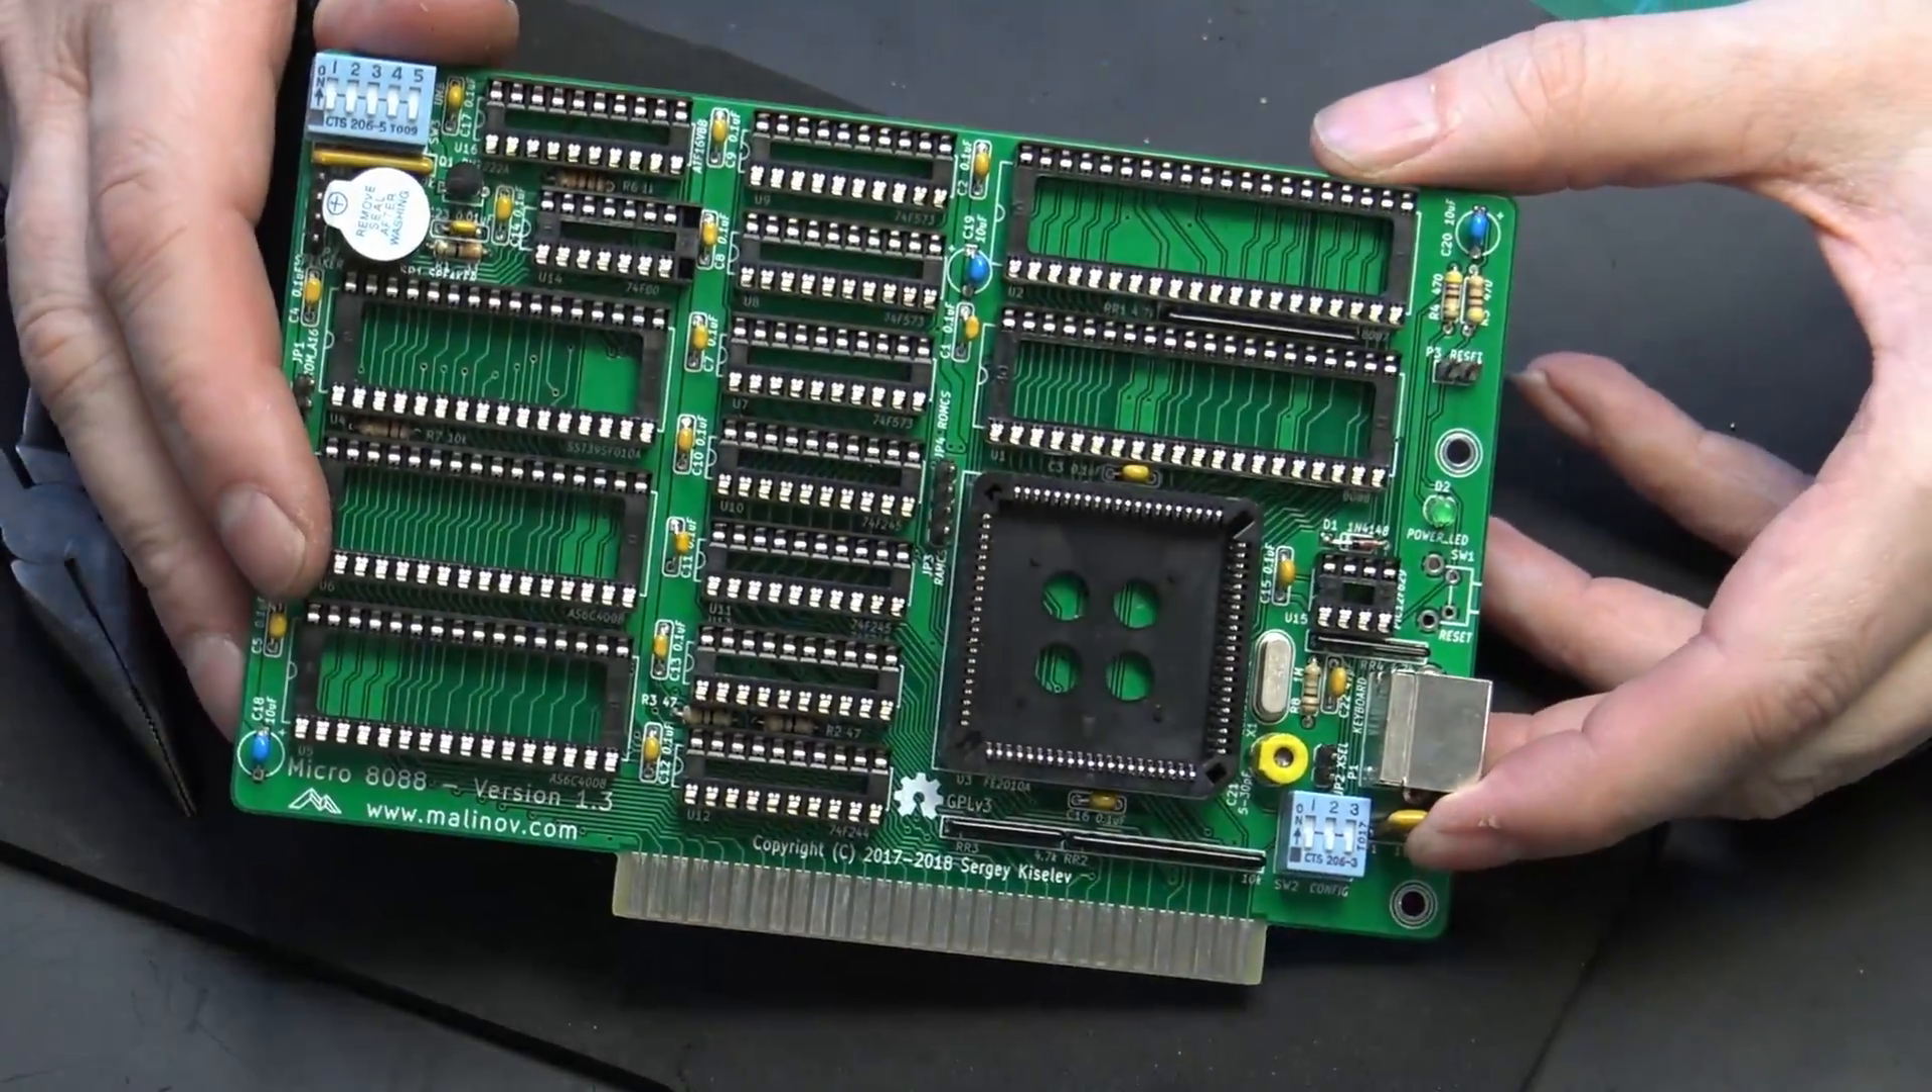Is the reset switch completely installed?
No.